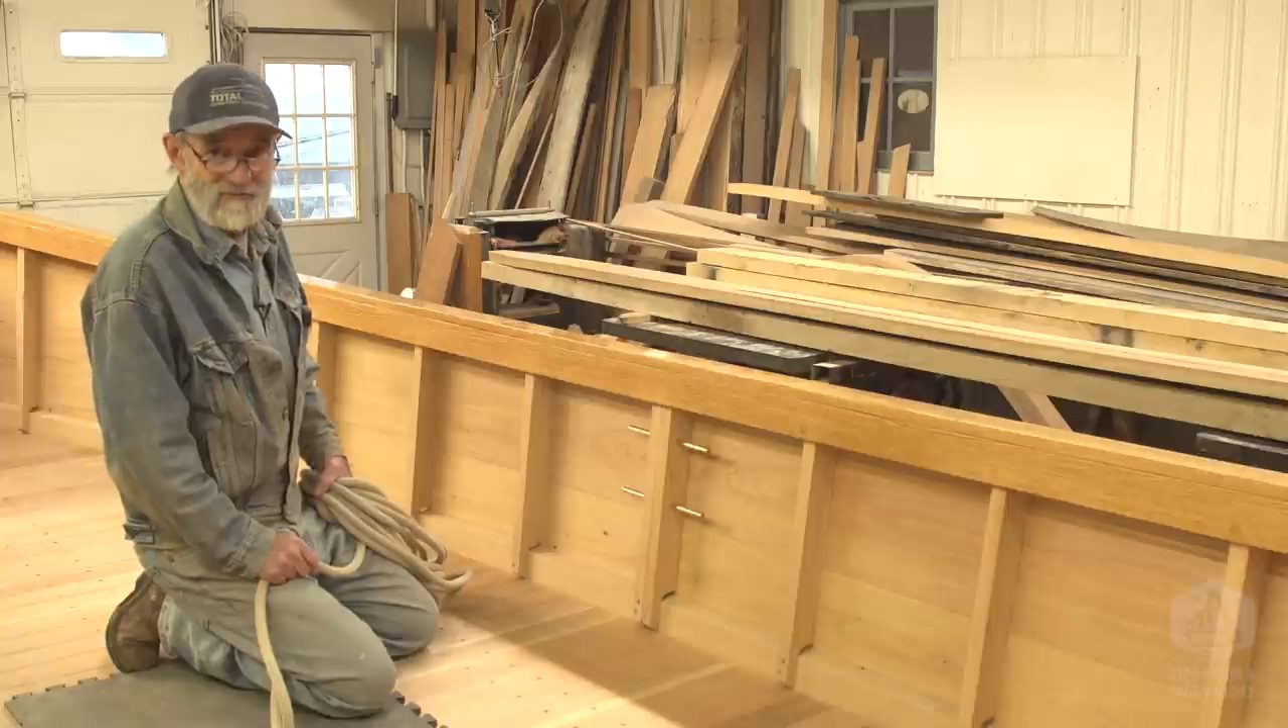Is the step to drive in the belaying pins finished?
Yes.